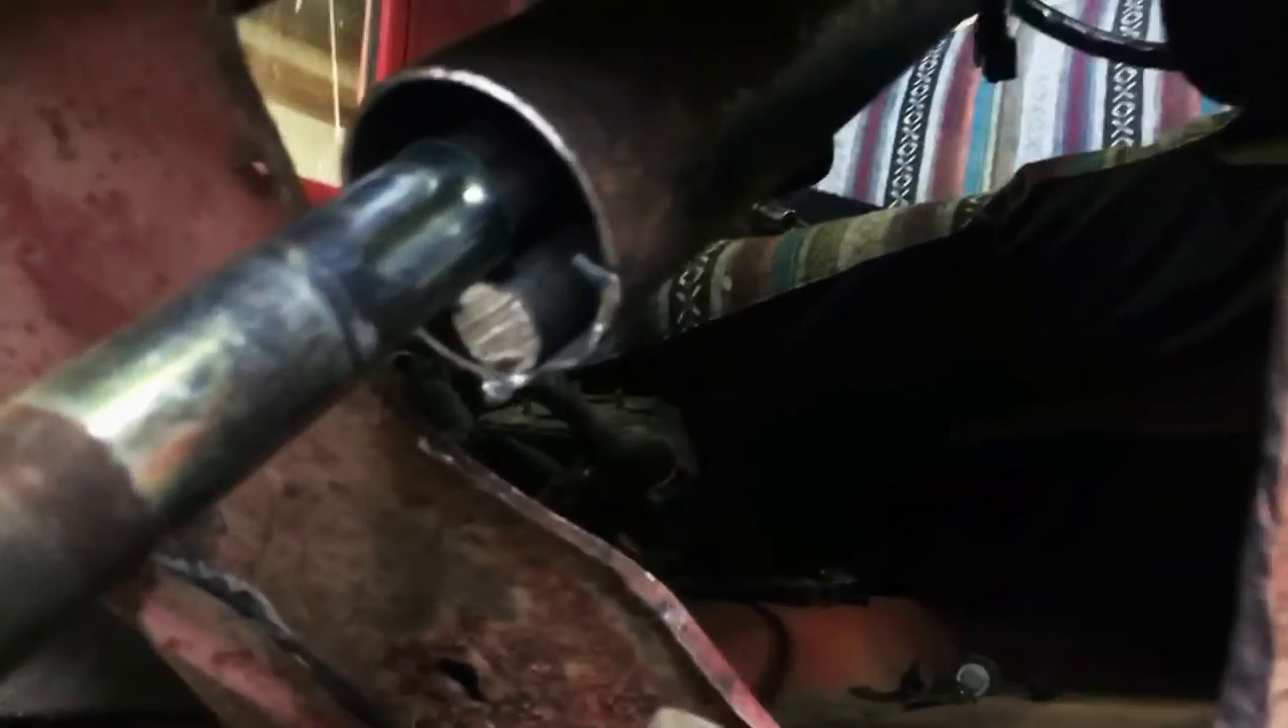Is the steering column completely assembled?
No.